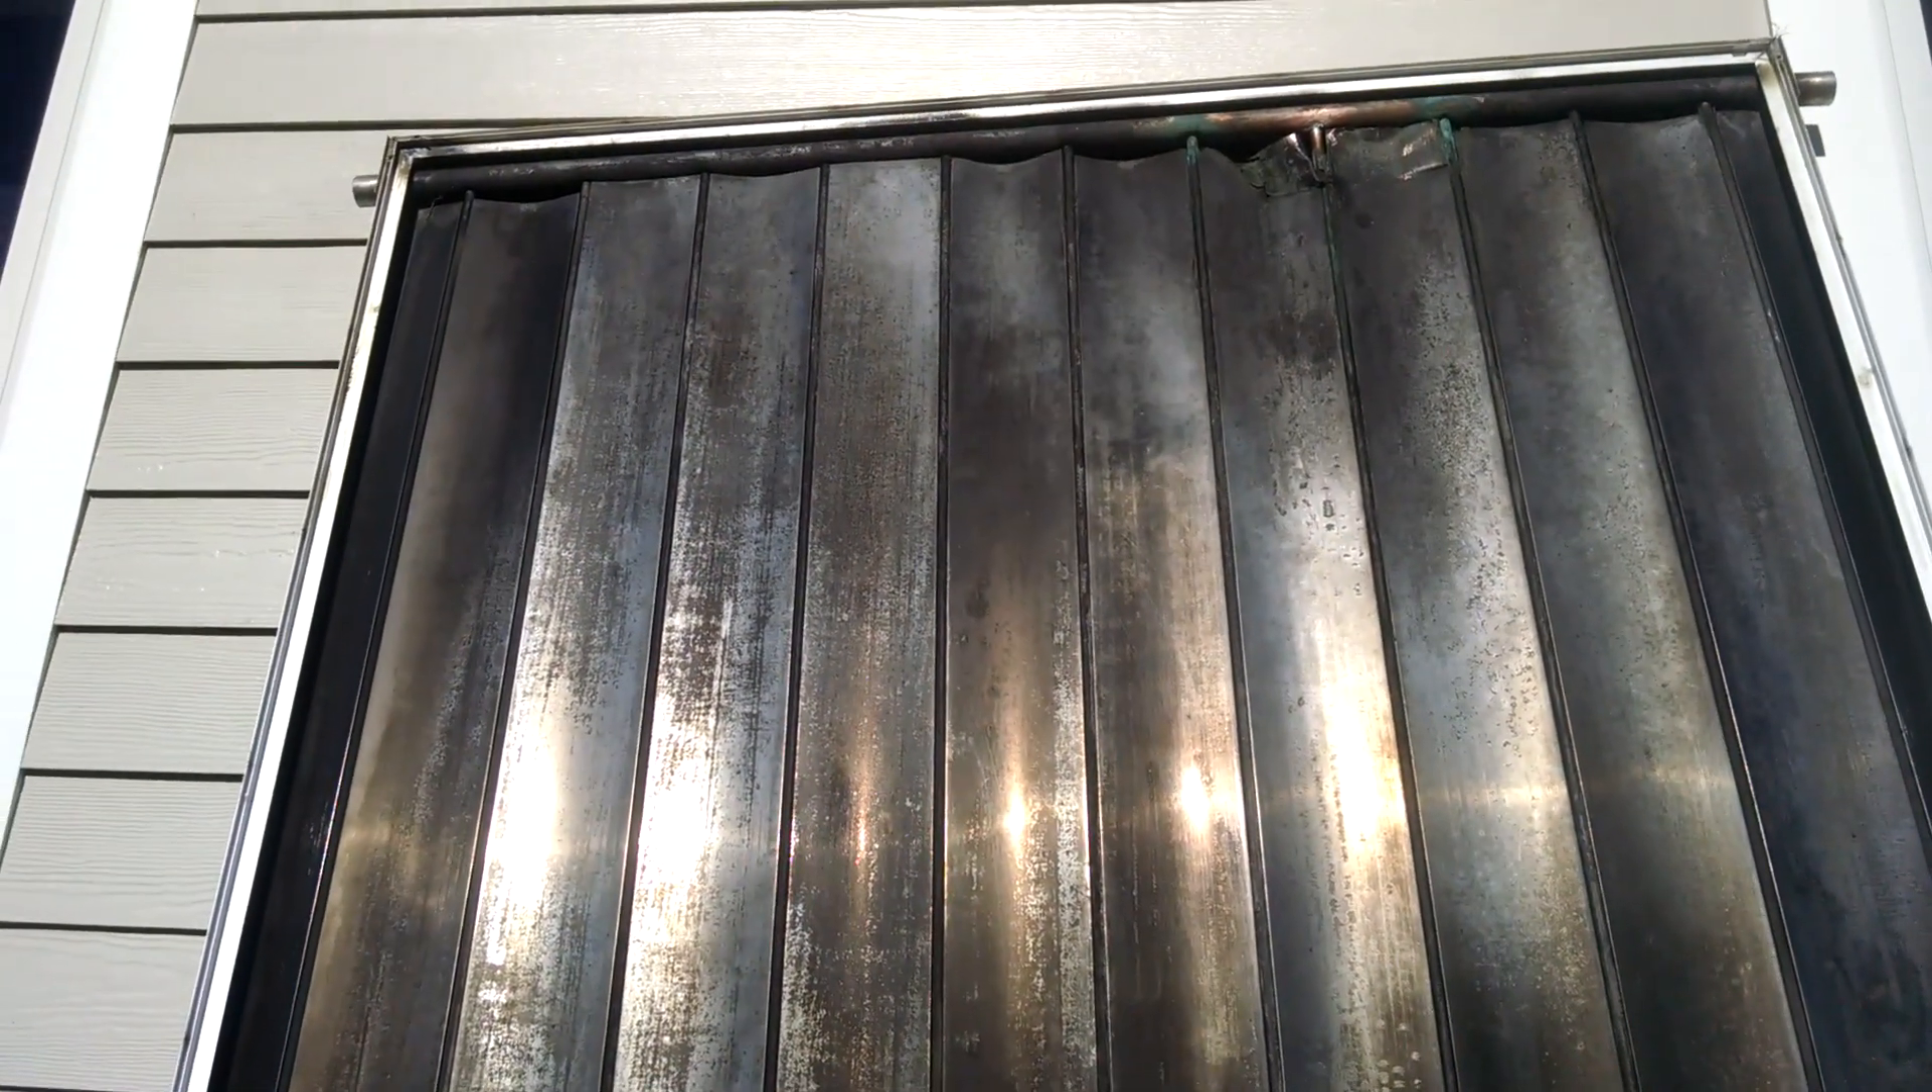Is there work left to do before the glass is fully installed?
Yes.